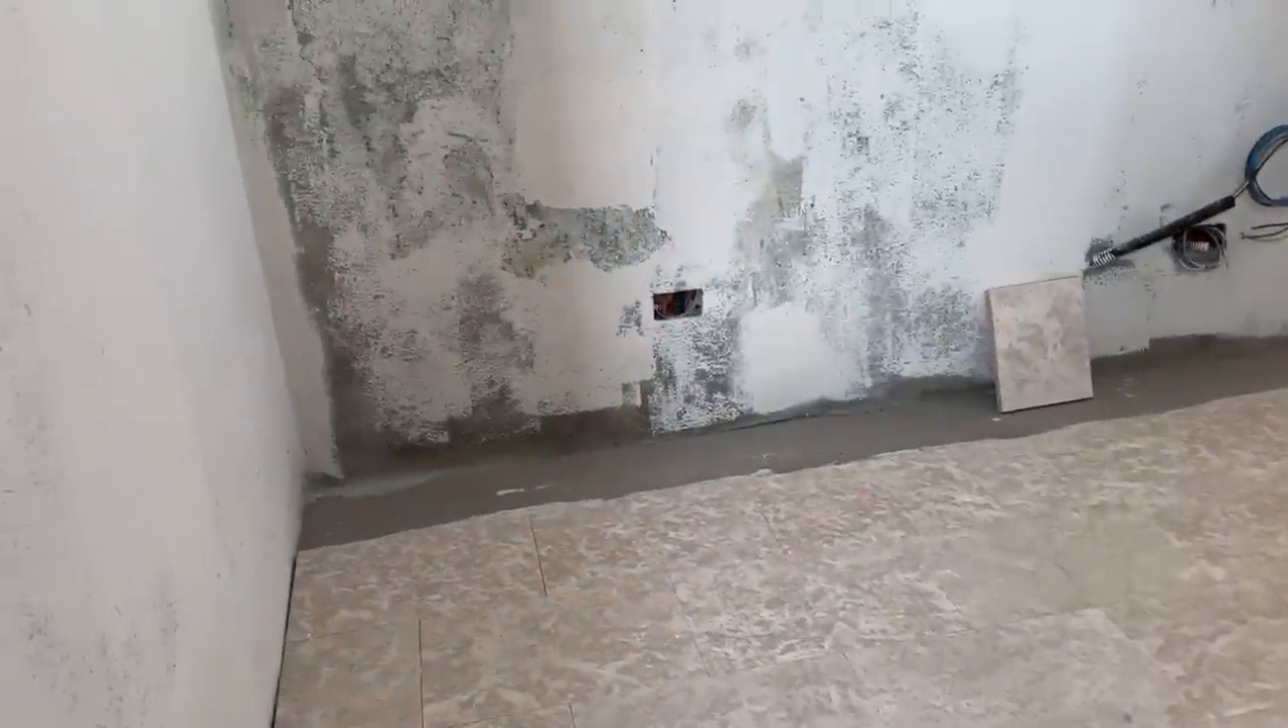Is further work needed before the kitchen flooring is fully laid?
Yes.